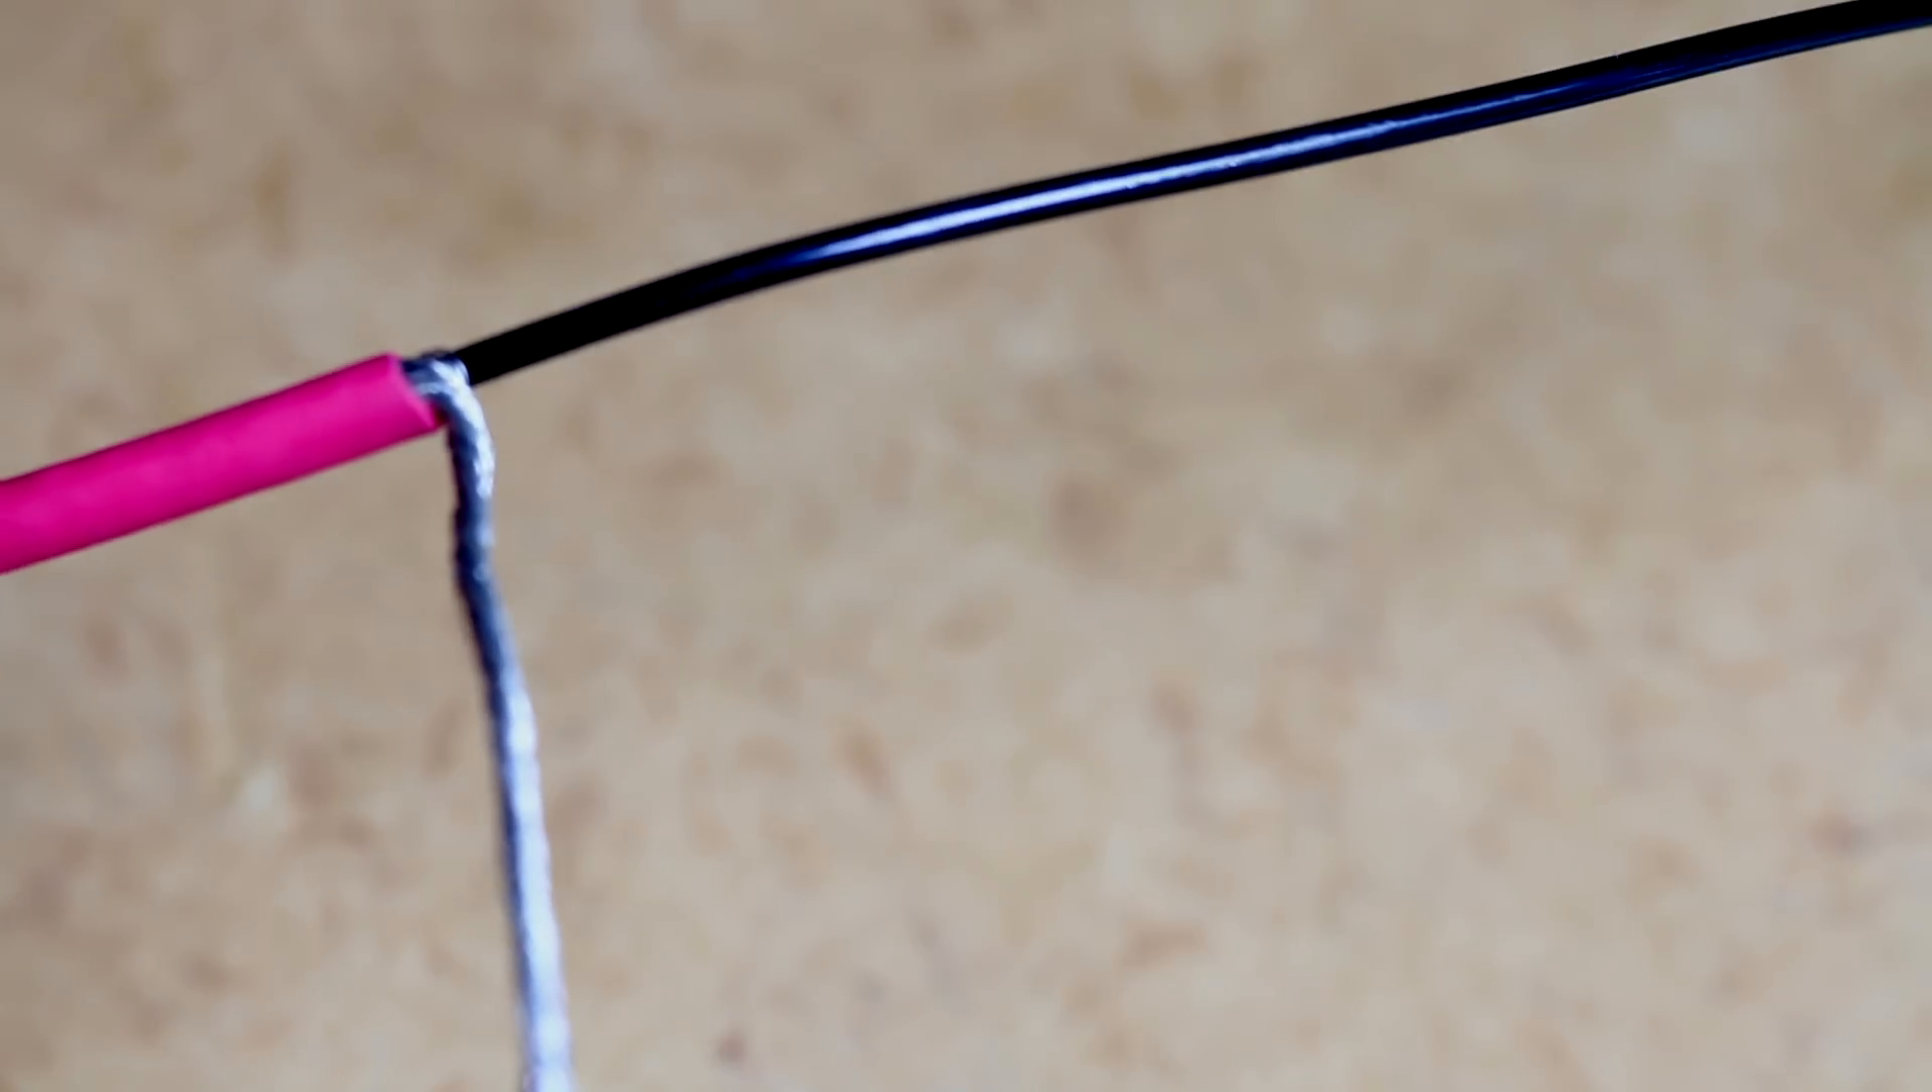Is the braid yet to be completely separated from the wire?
No.